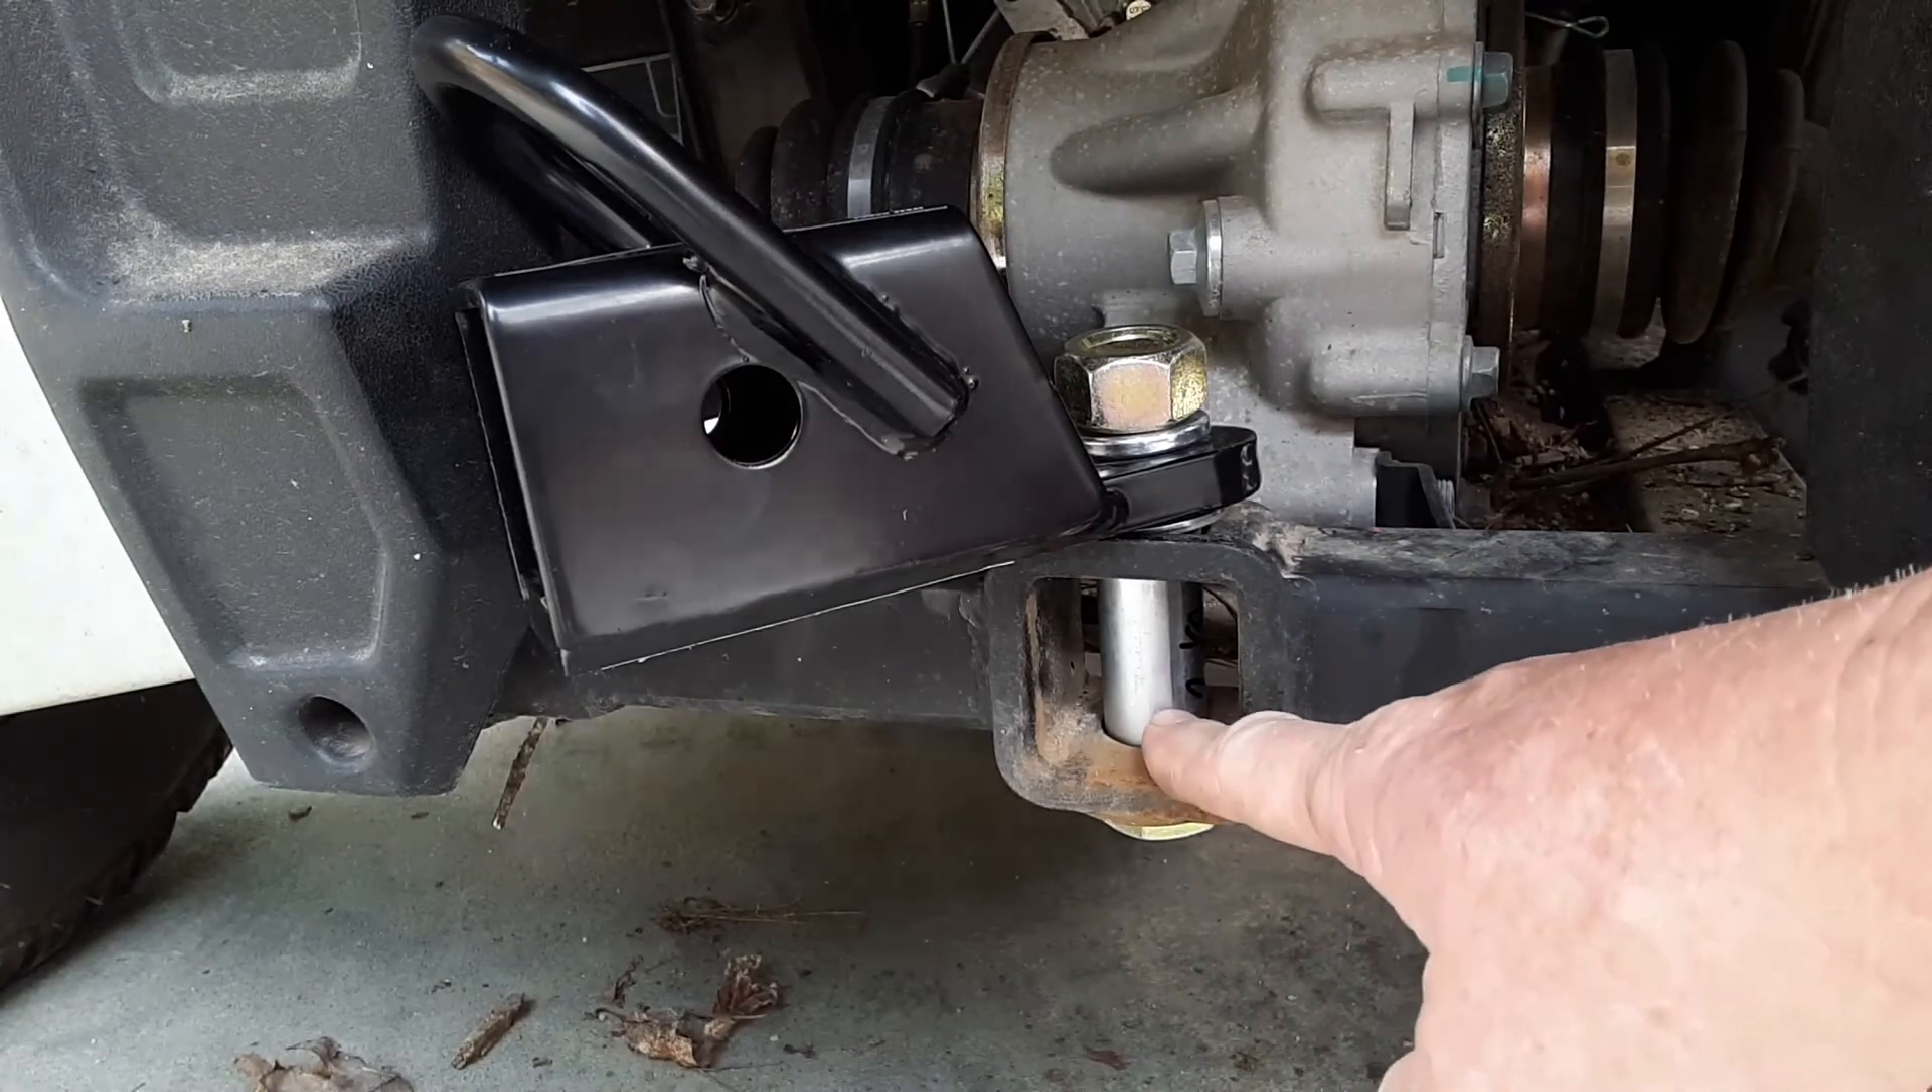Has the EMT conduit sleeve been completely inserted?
Yes.